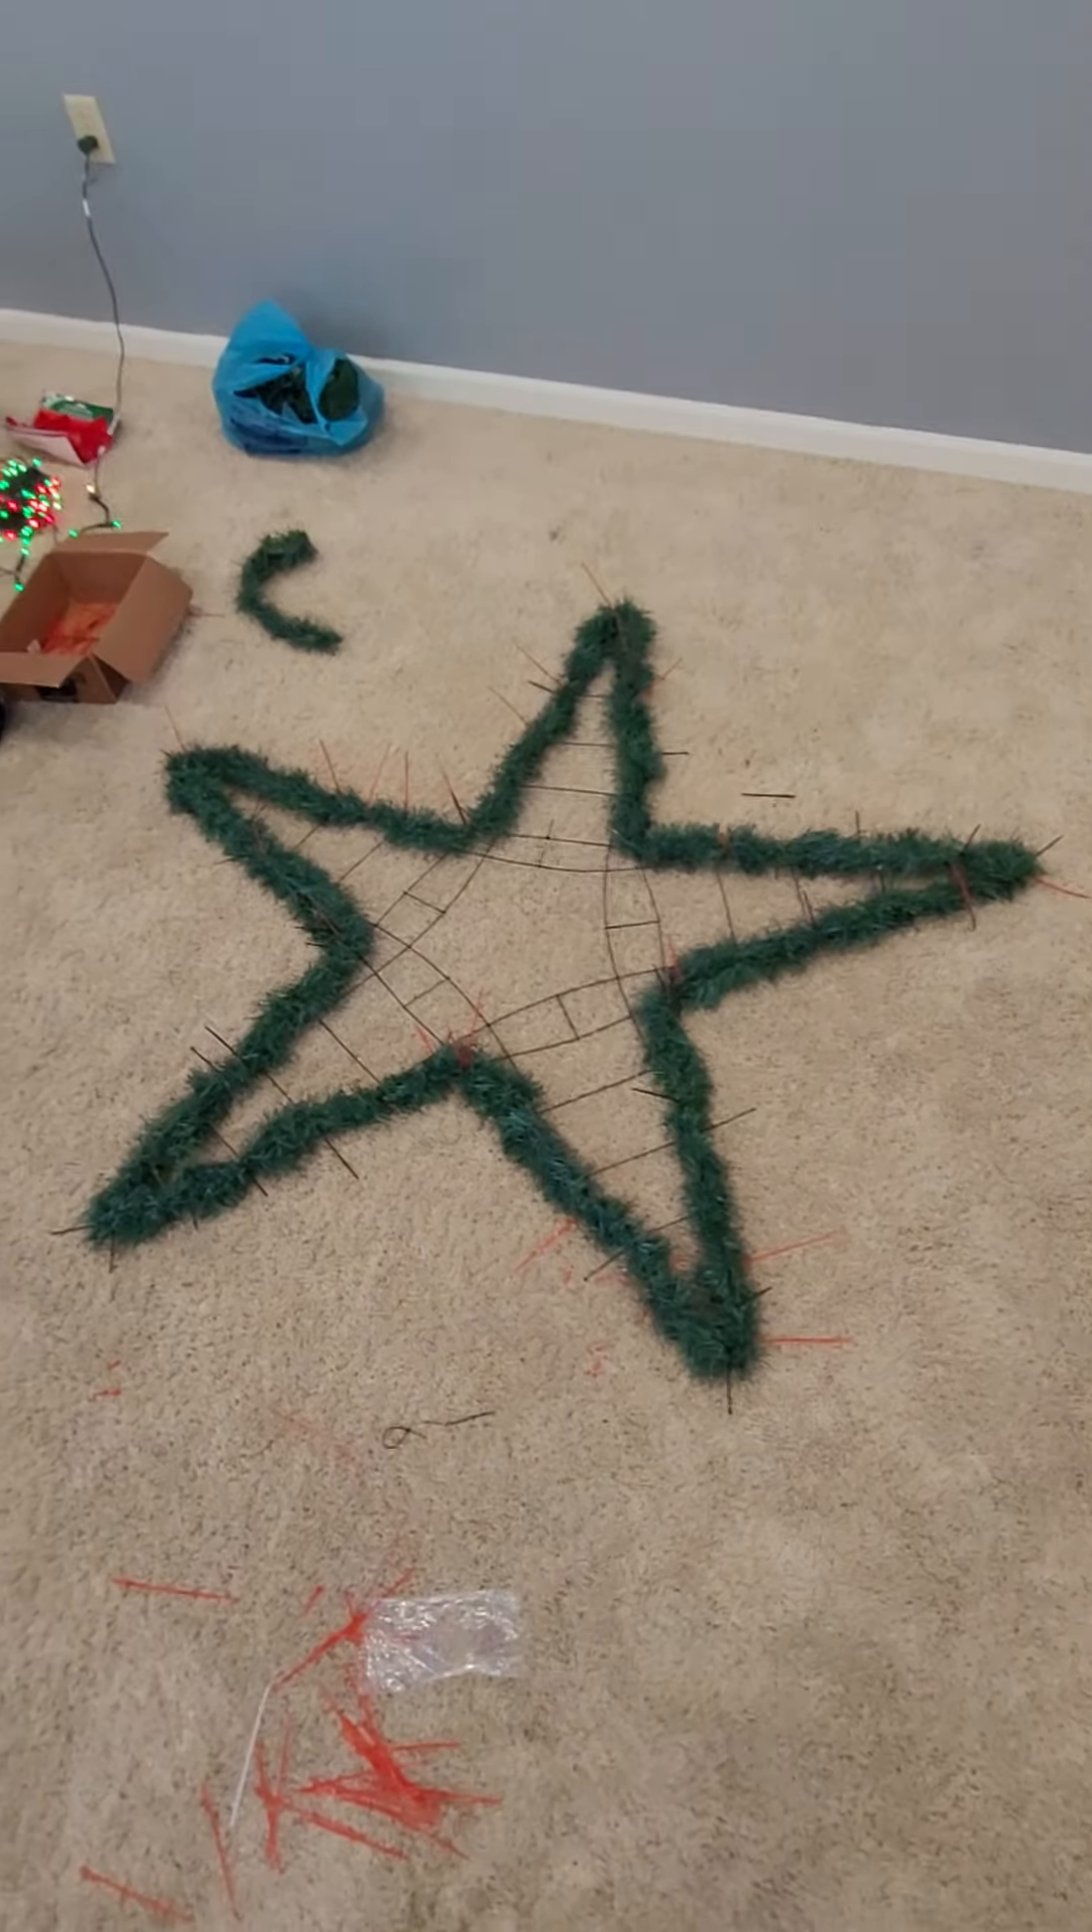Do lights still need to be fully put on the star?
Yes.